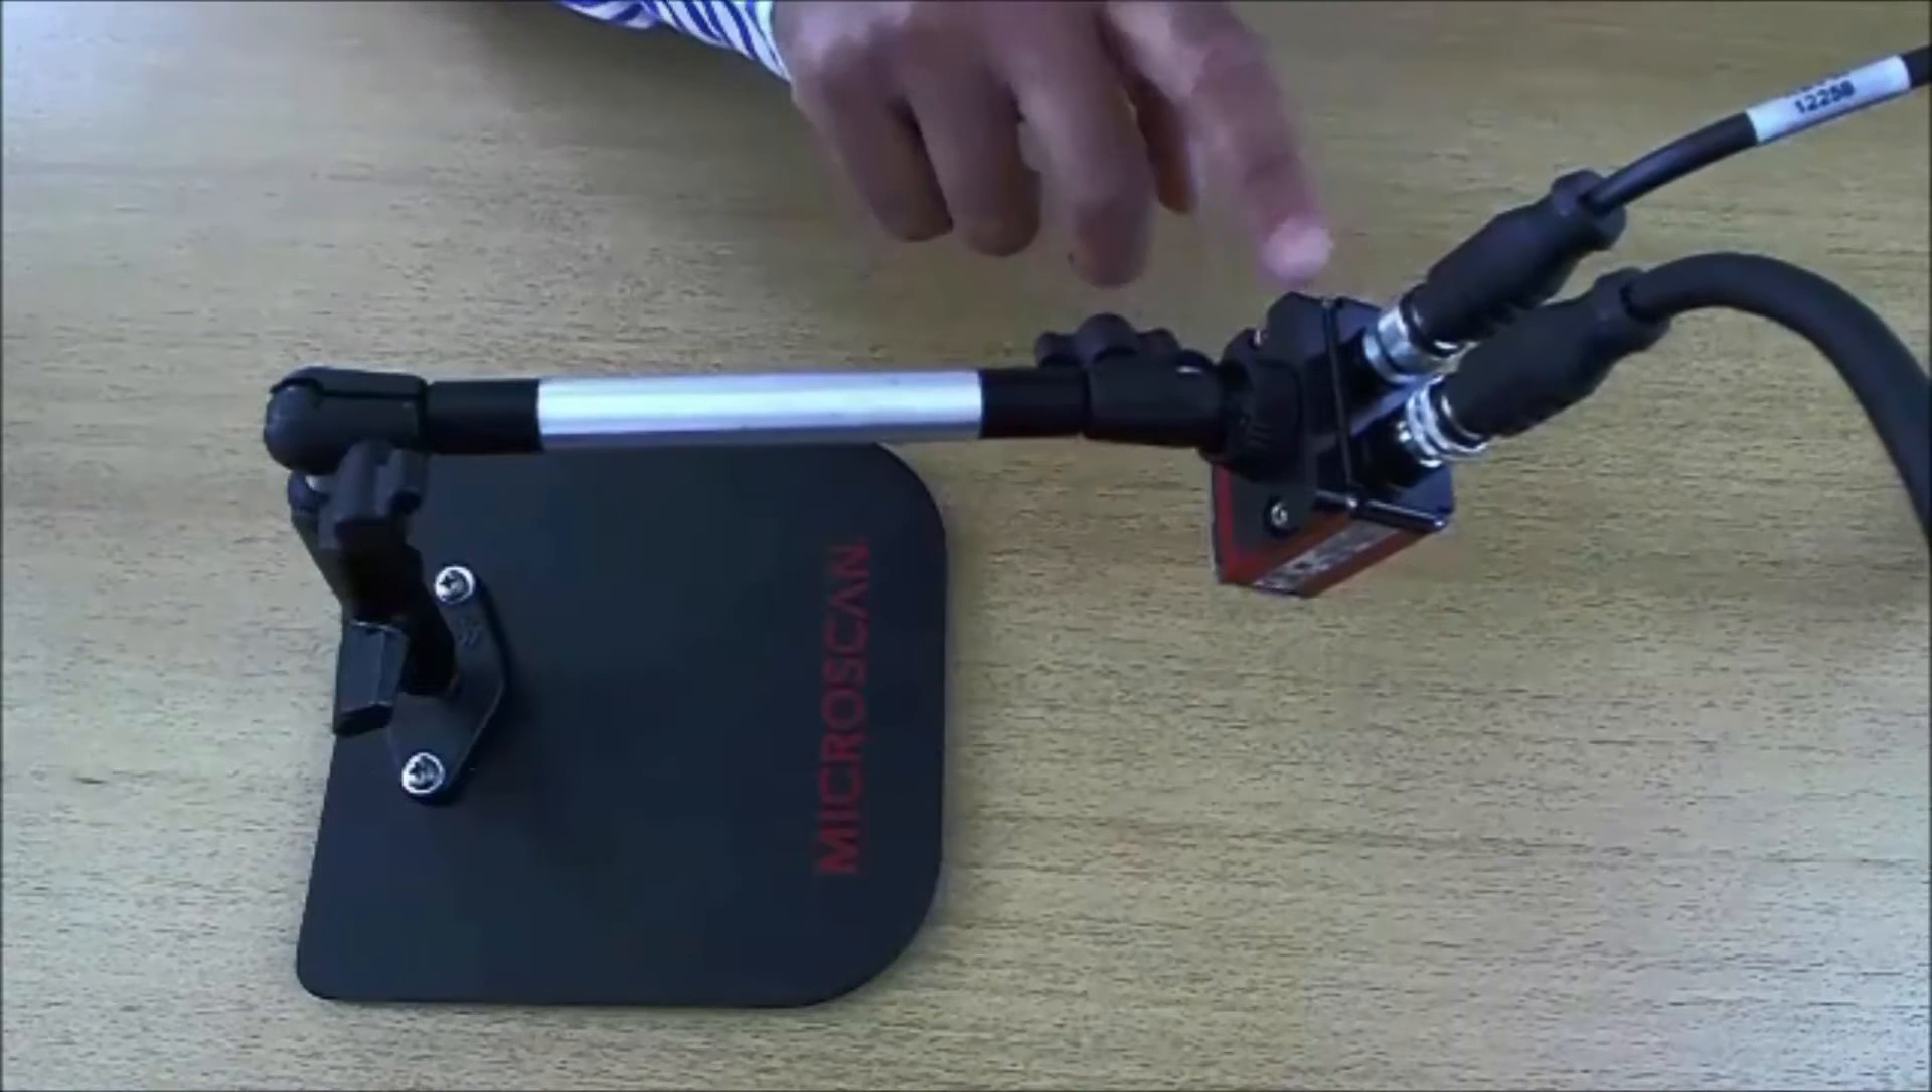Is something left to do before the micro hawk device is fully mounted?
No.